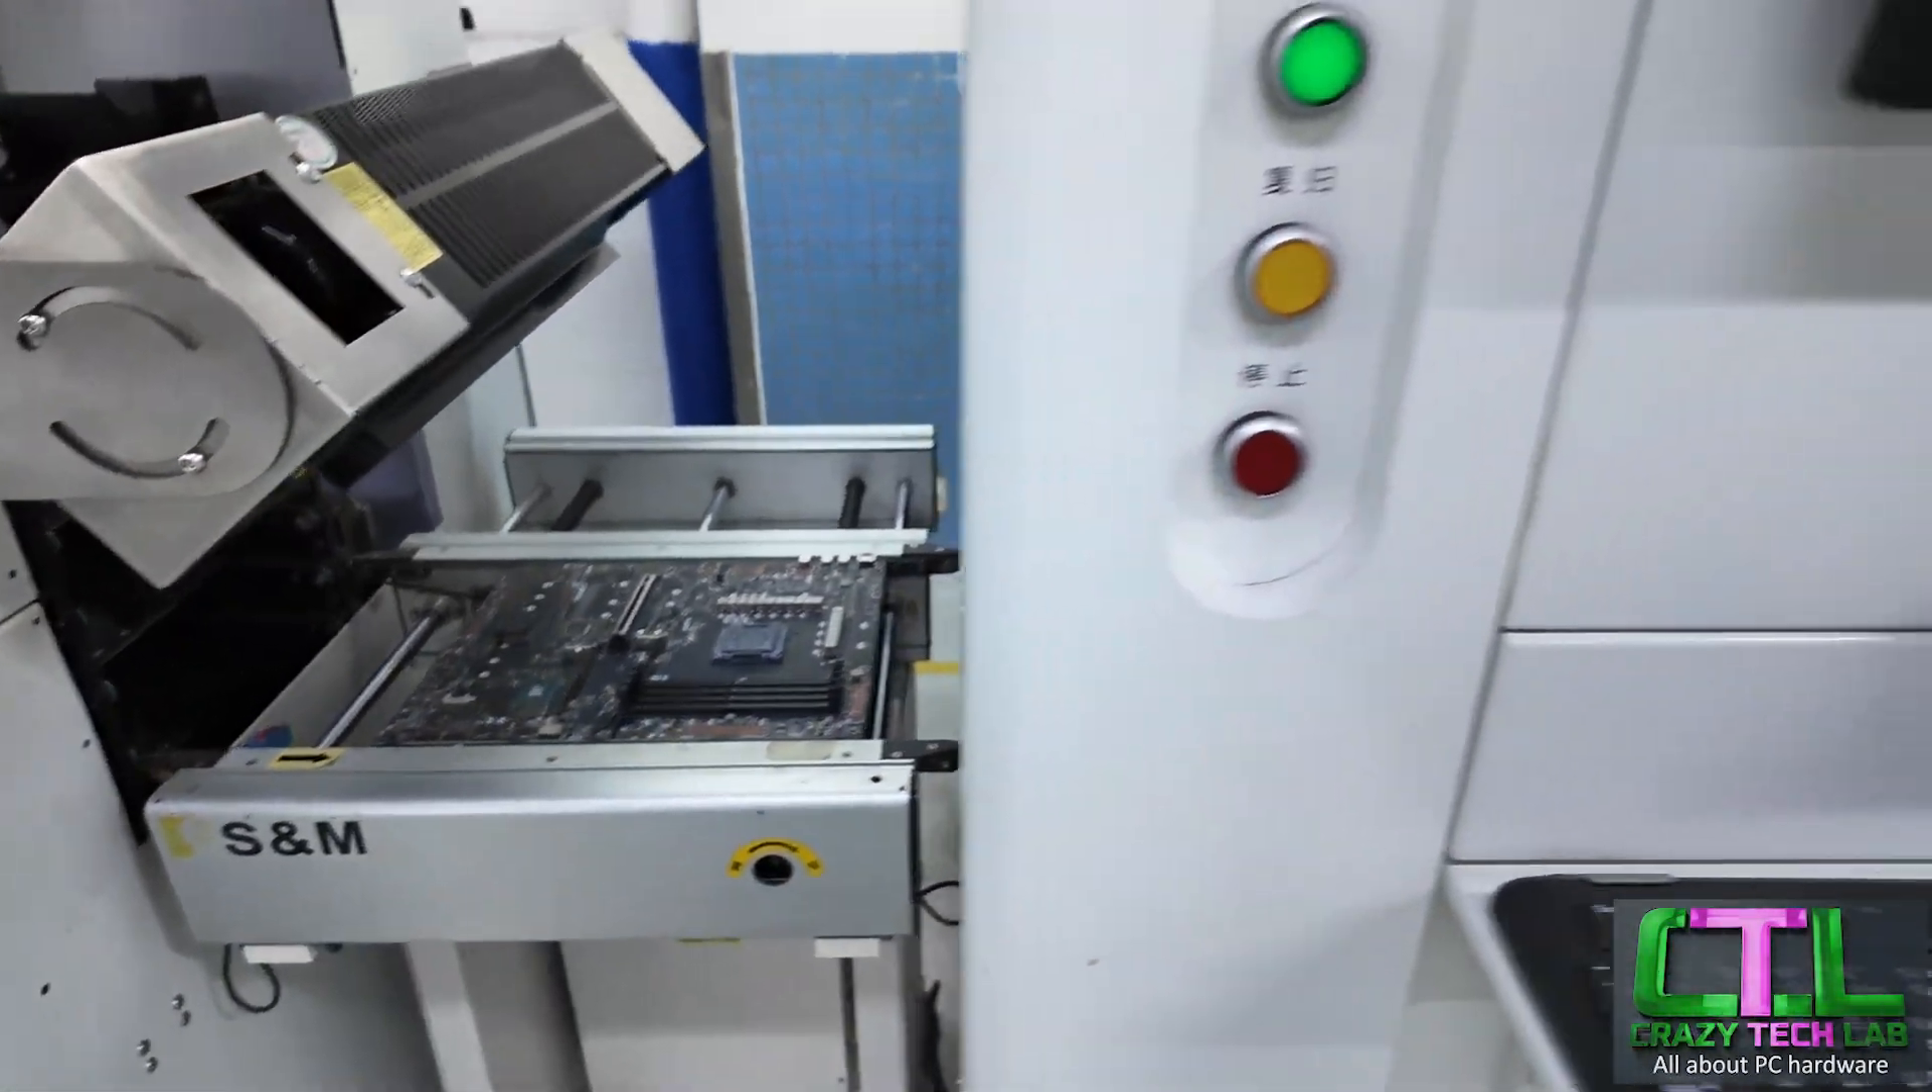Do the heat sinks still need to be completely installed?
Yes.